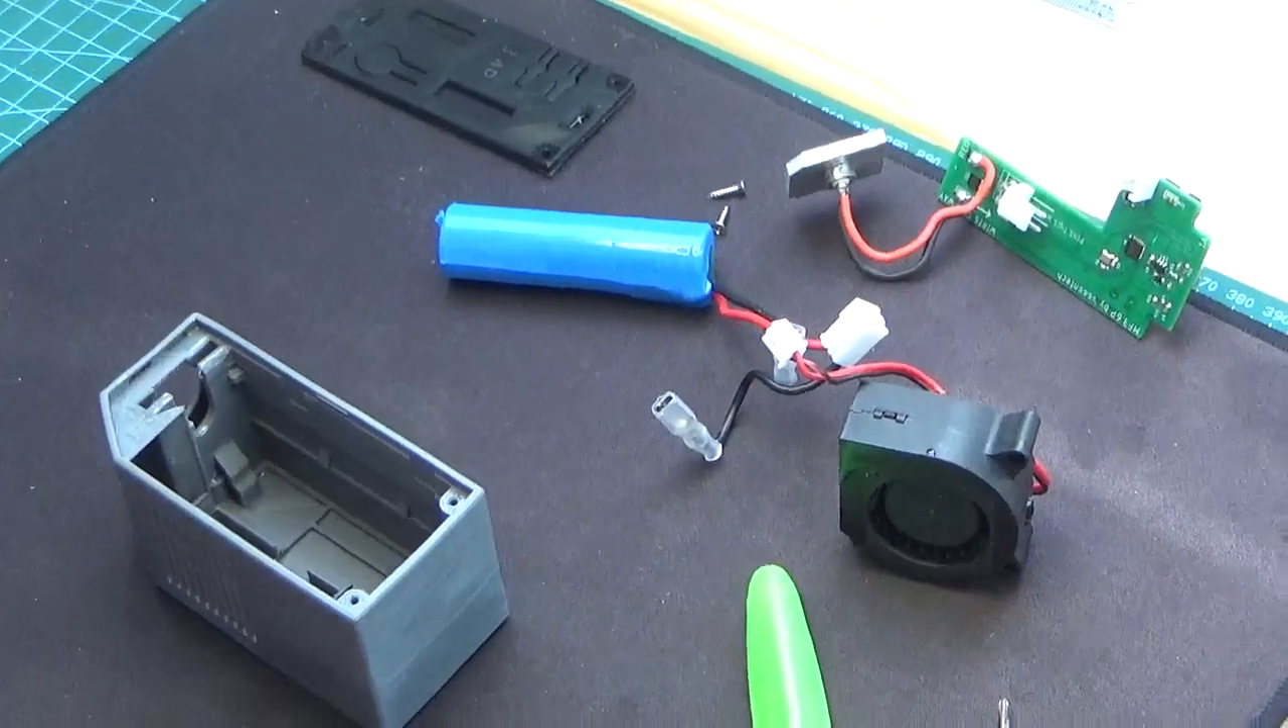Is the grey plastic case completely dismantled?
Yes.